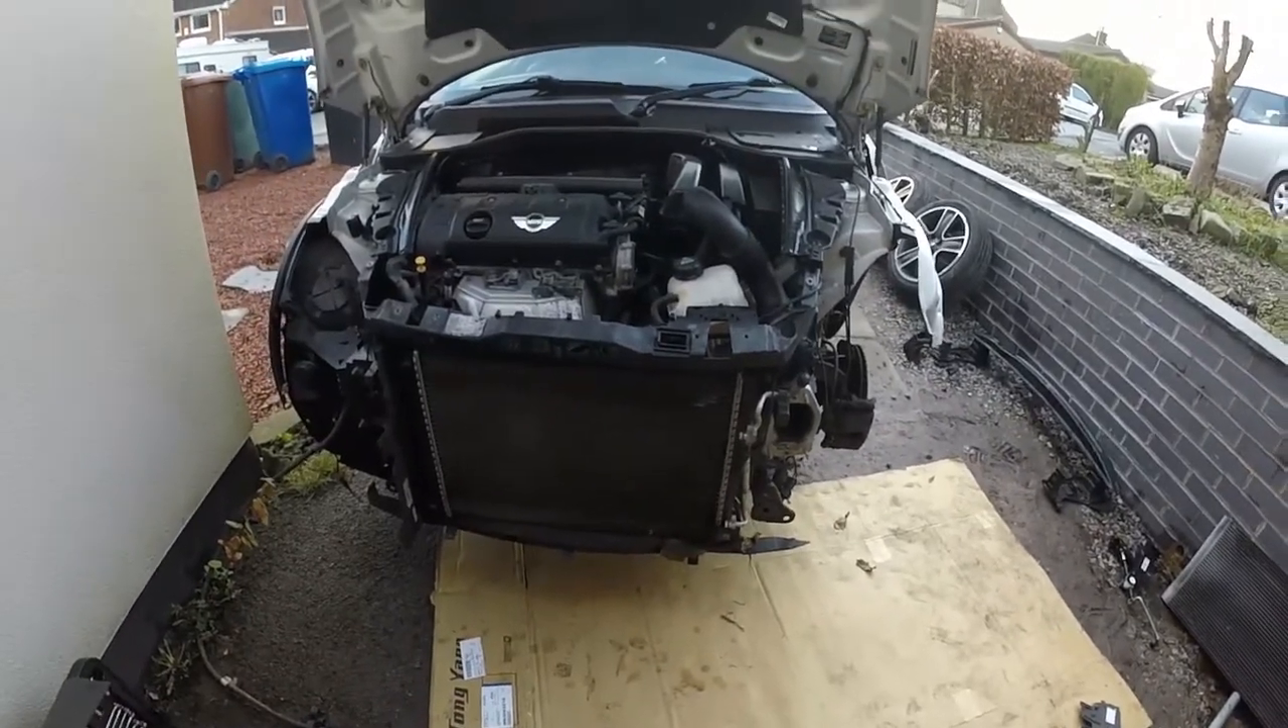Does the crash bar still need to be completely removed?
No.